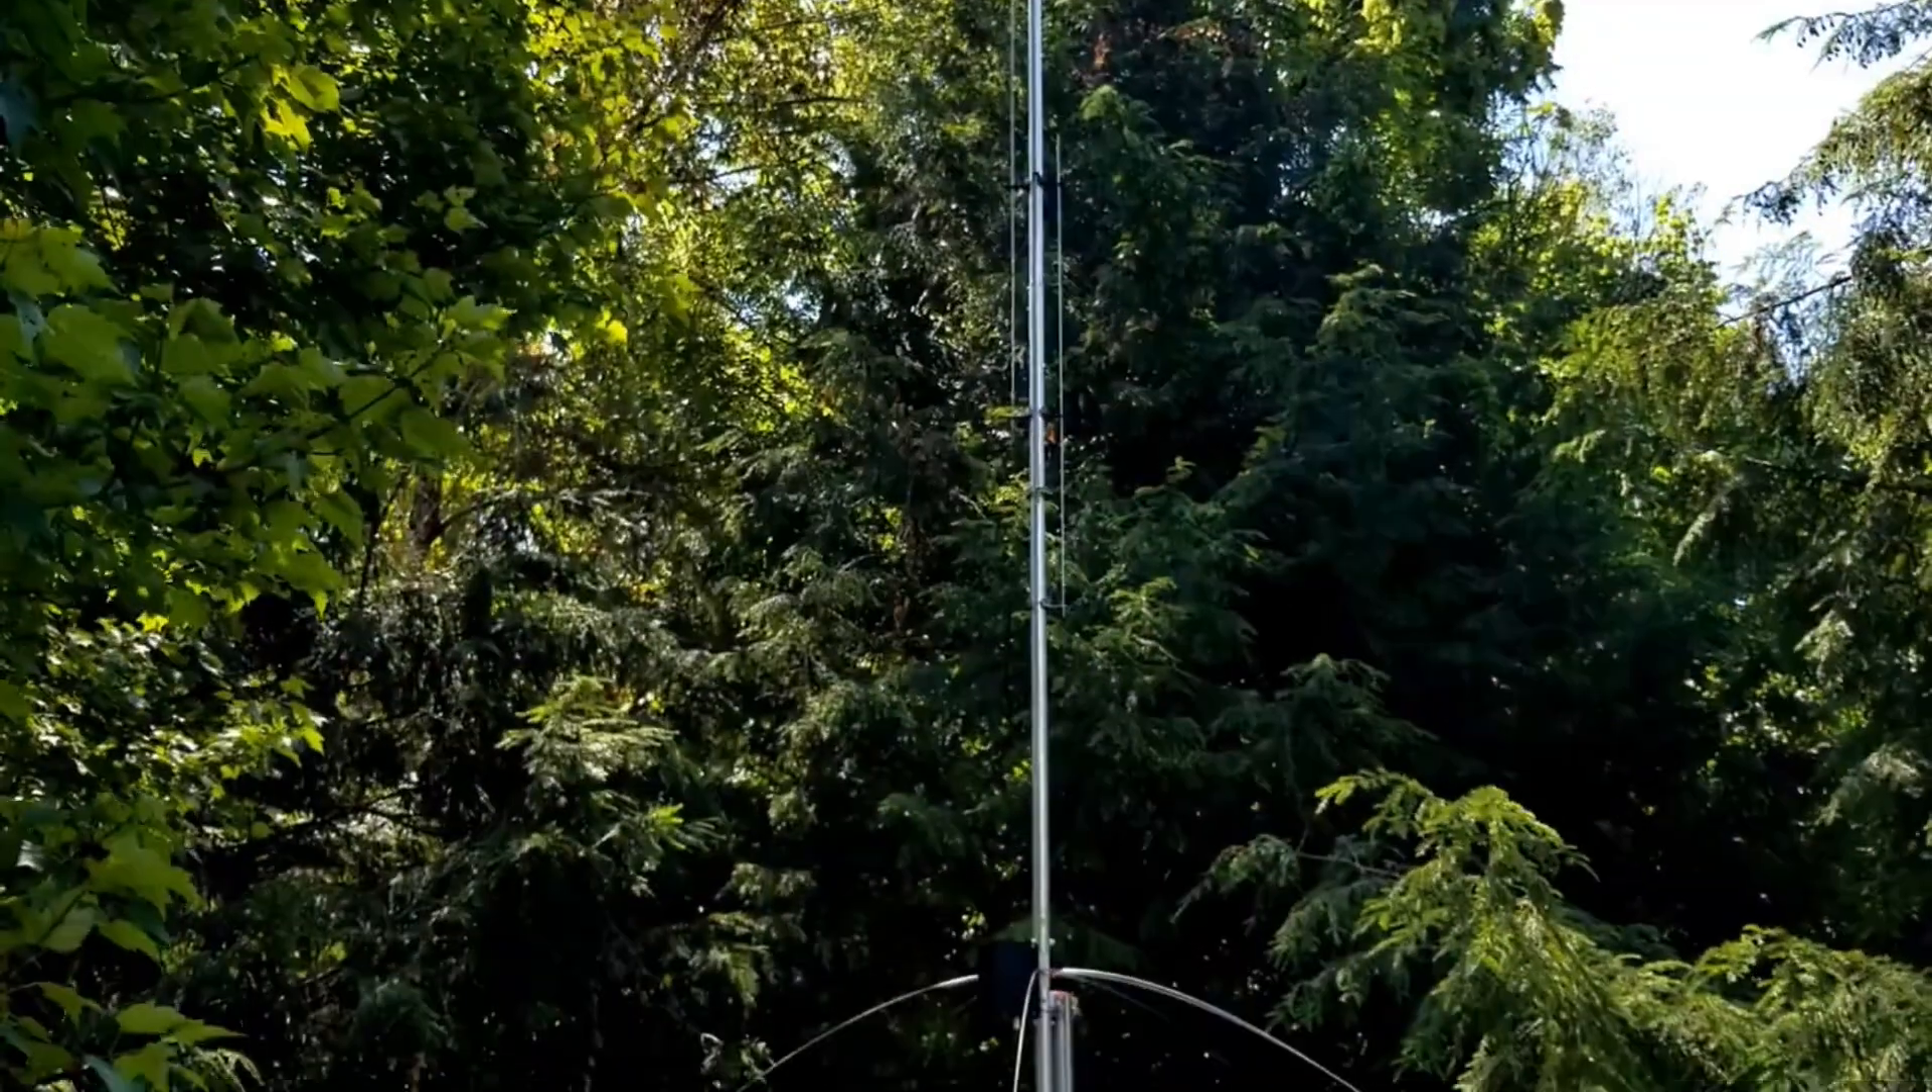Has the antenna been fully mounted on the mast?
Yes.